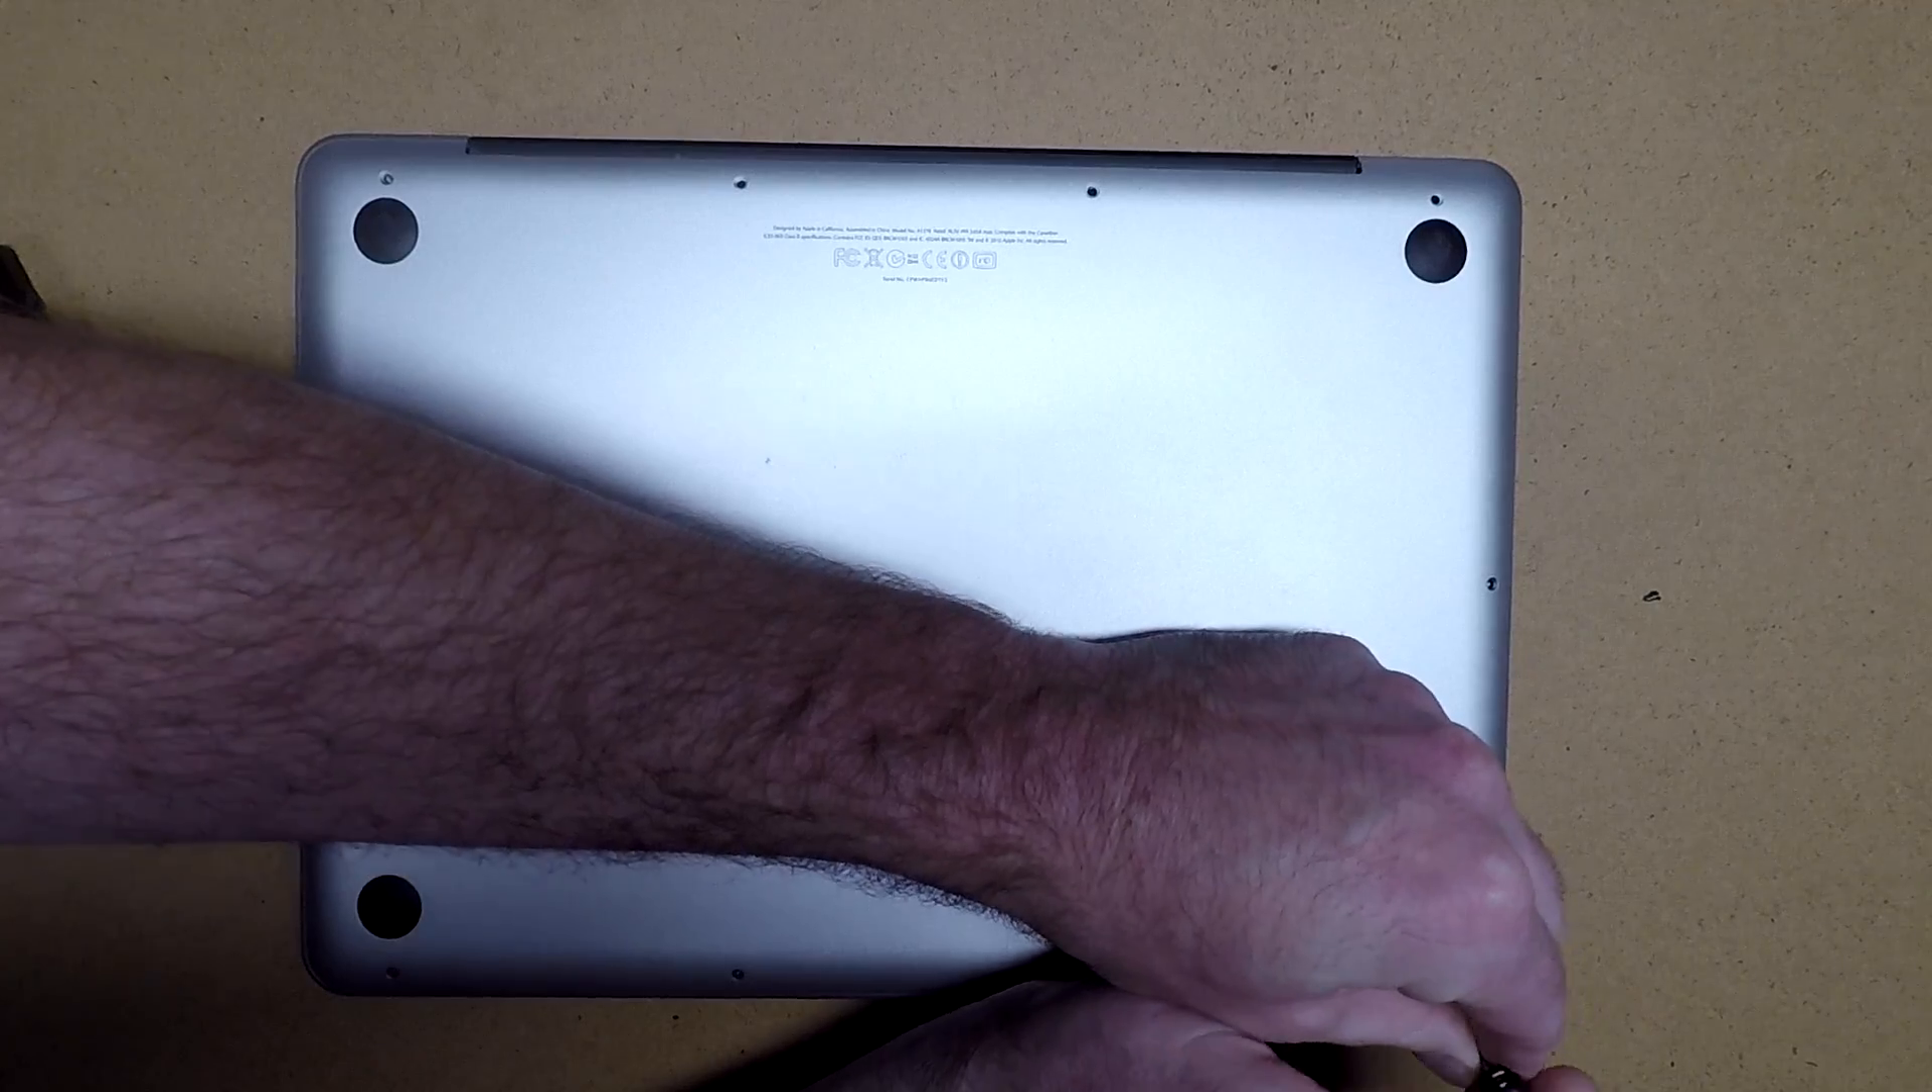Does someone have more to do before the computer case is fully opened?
Yes.